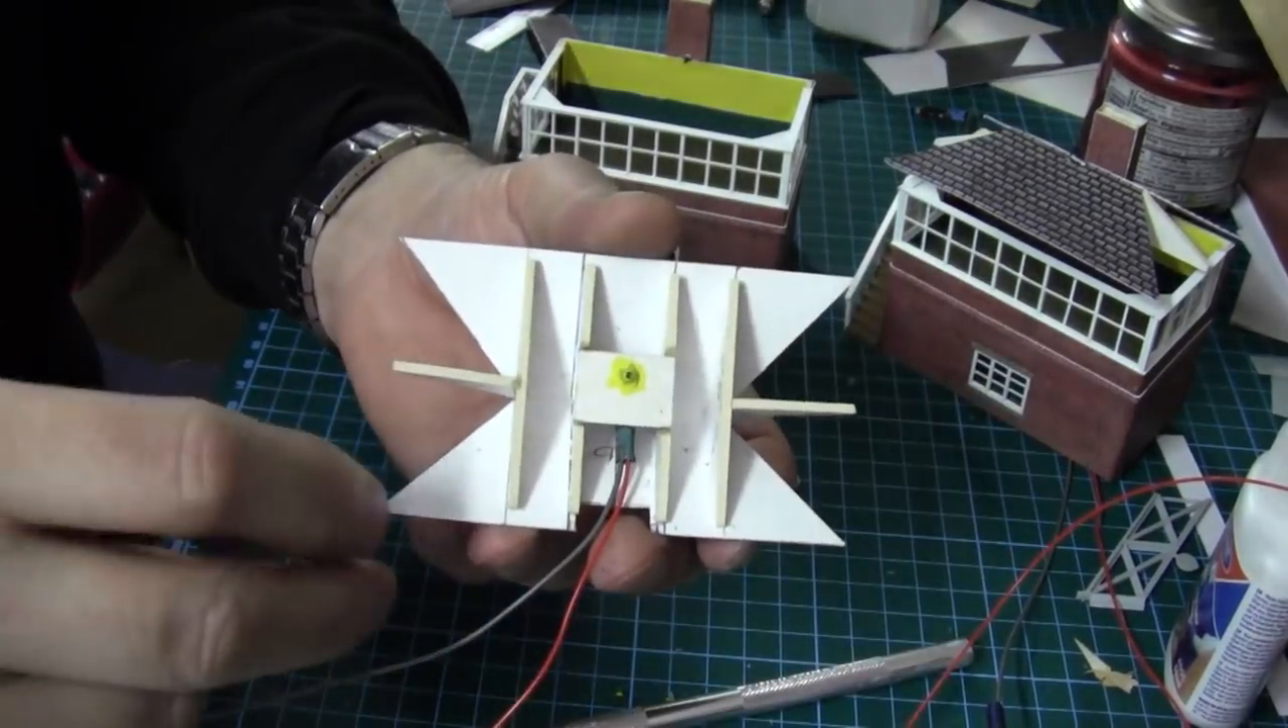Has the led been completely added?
Yes.